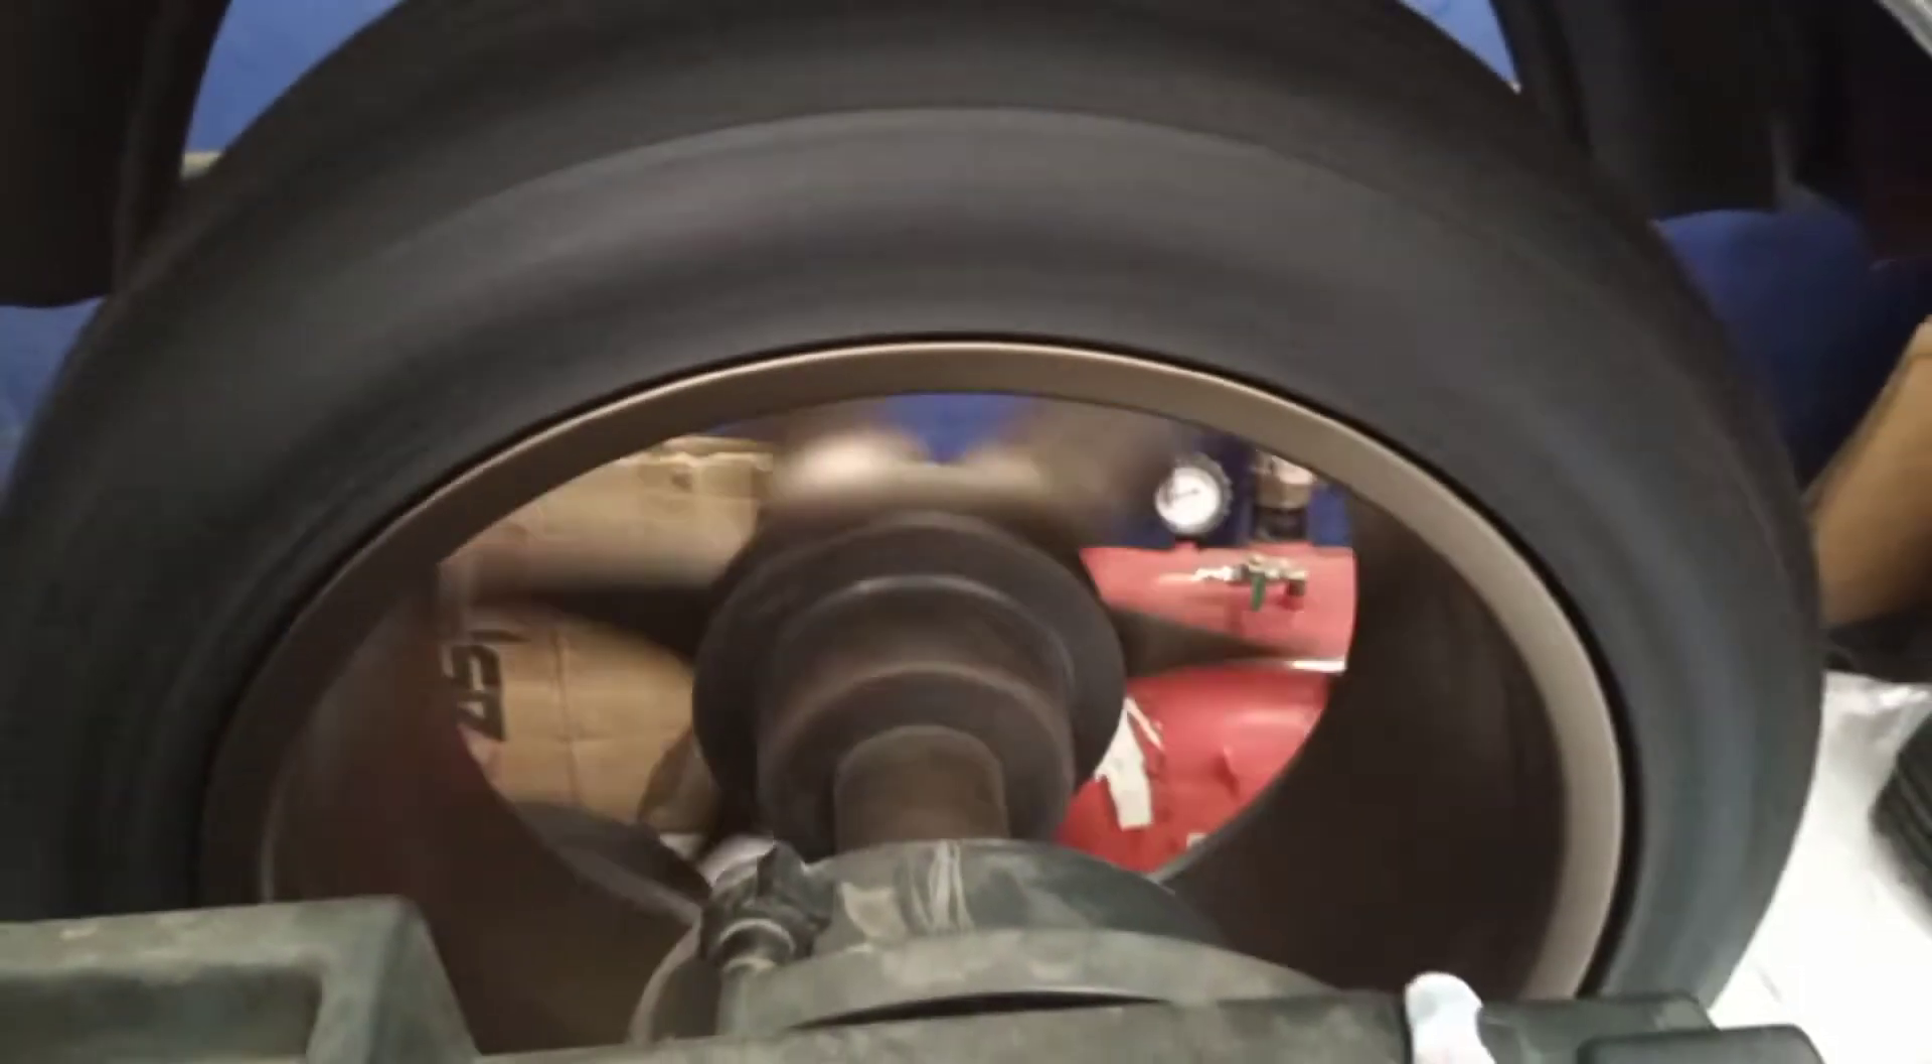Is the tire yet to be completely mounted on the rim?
No.